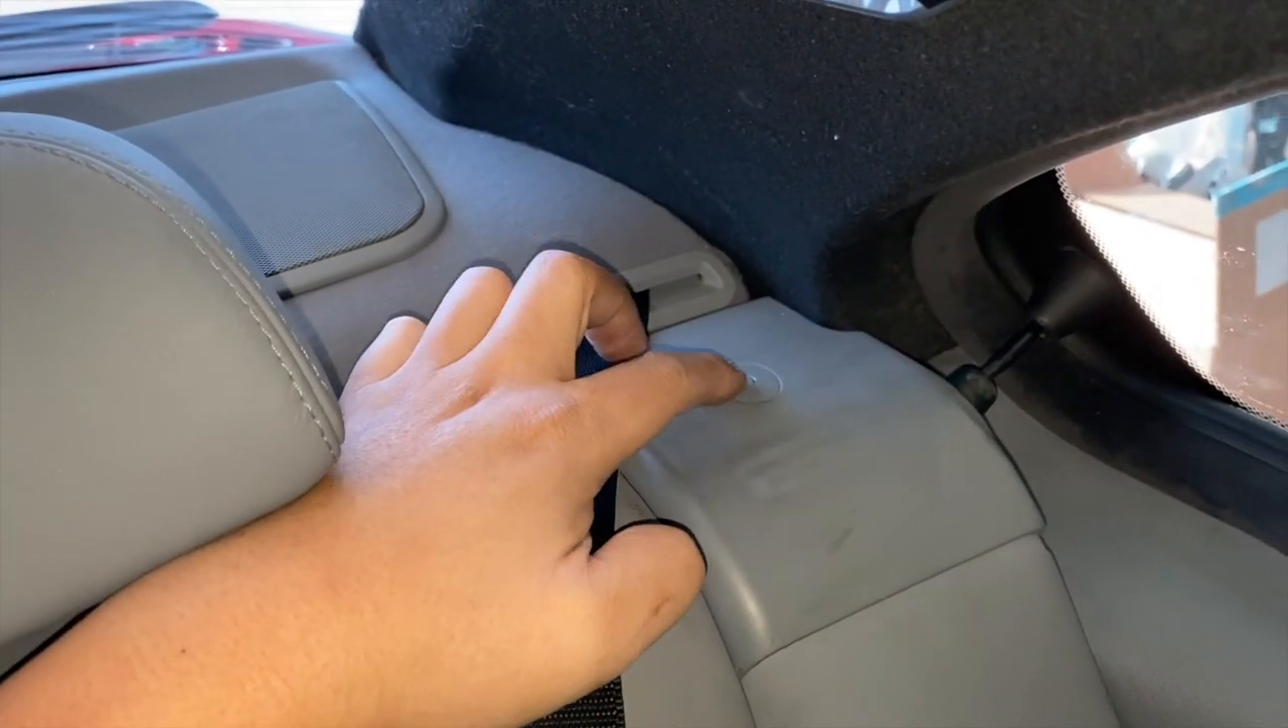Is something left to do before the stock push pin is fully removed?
Yes.